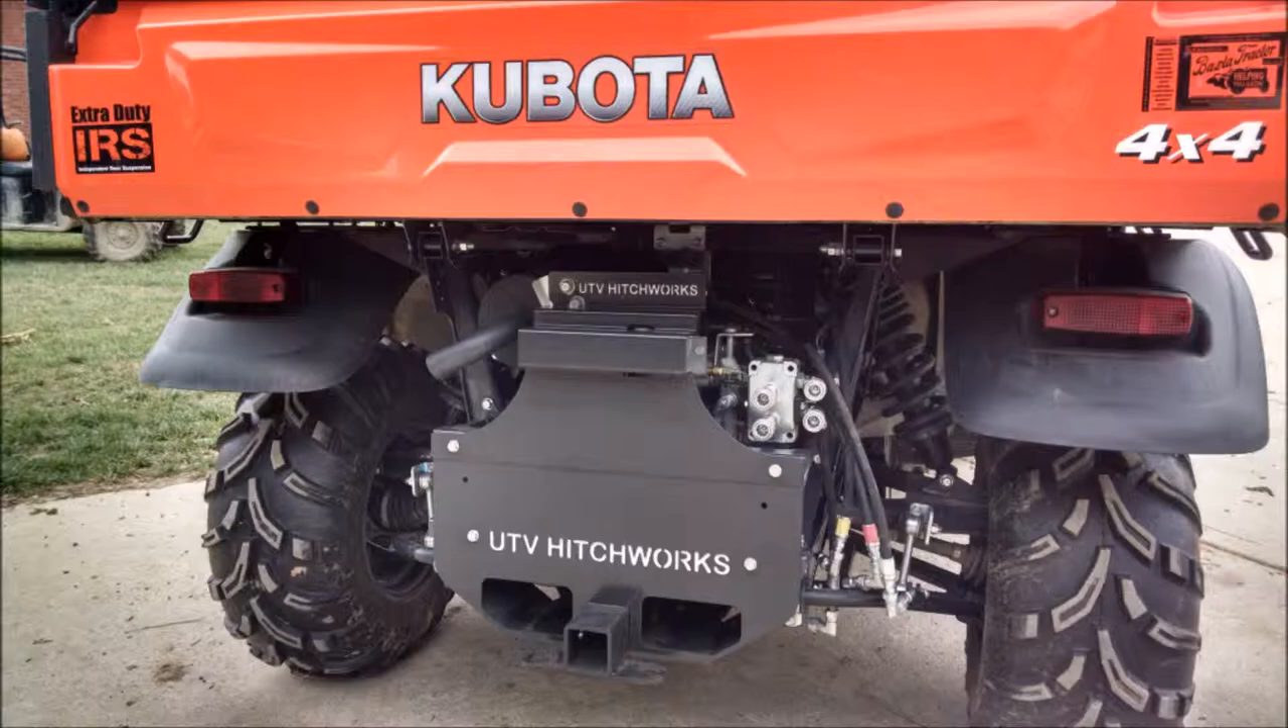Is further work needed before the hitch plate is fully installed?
No.